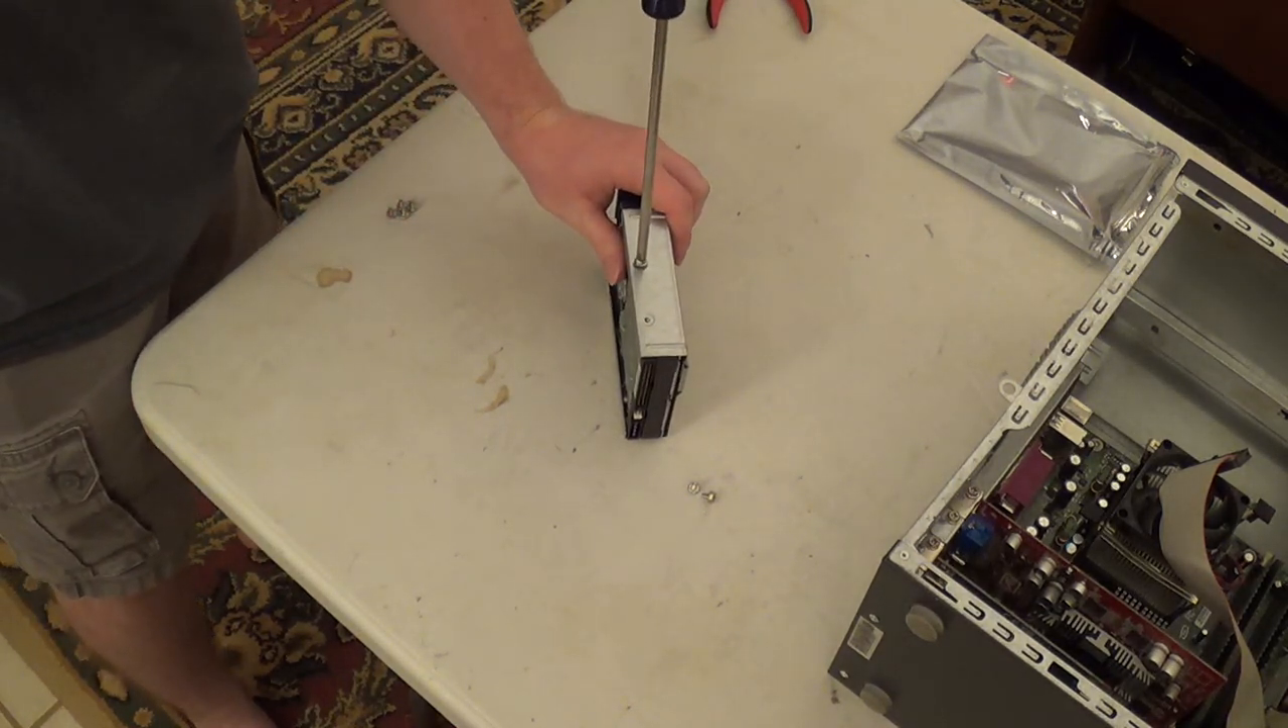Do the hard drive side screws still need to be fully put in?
Yes.